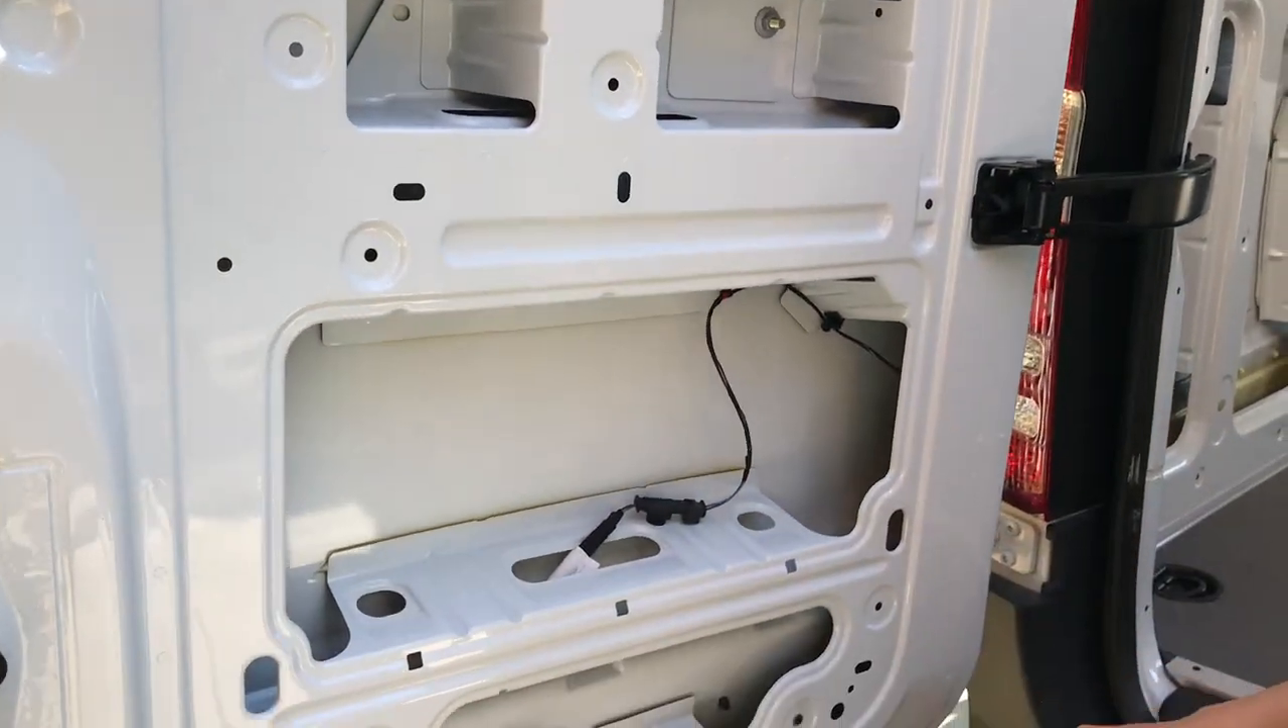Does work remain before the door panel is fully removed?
No.